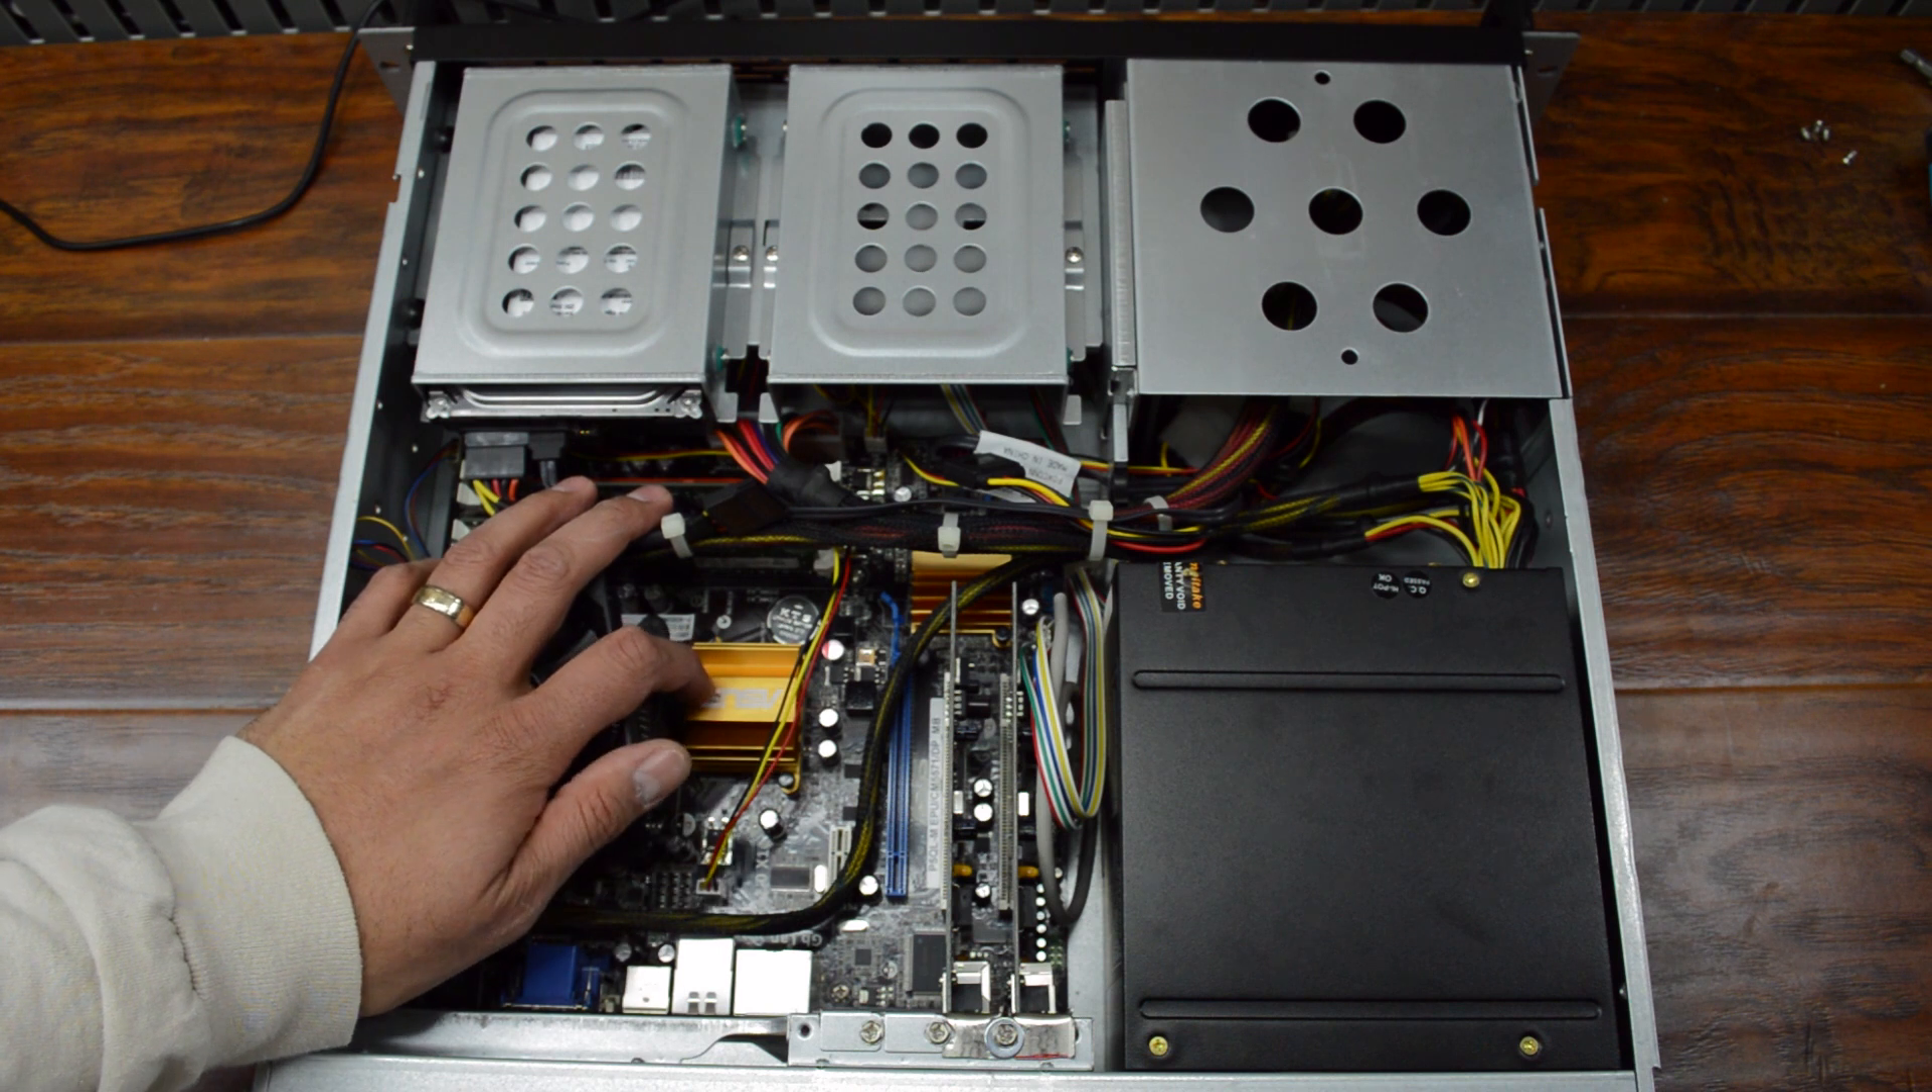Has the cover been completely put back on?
No.